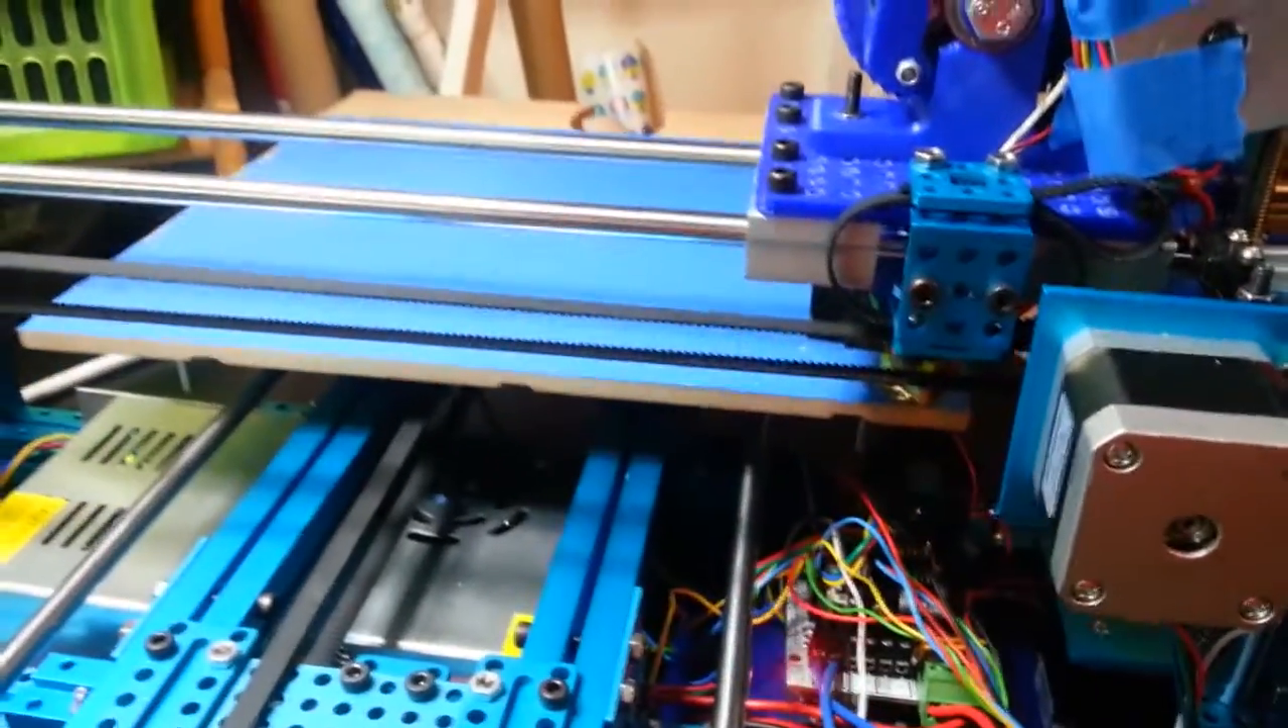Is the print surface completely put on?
Yes.